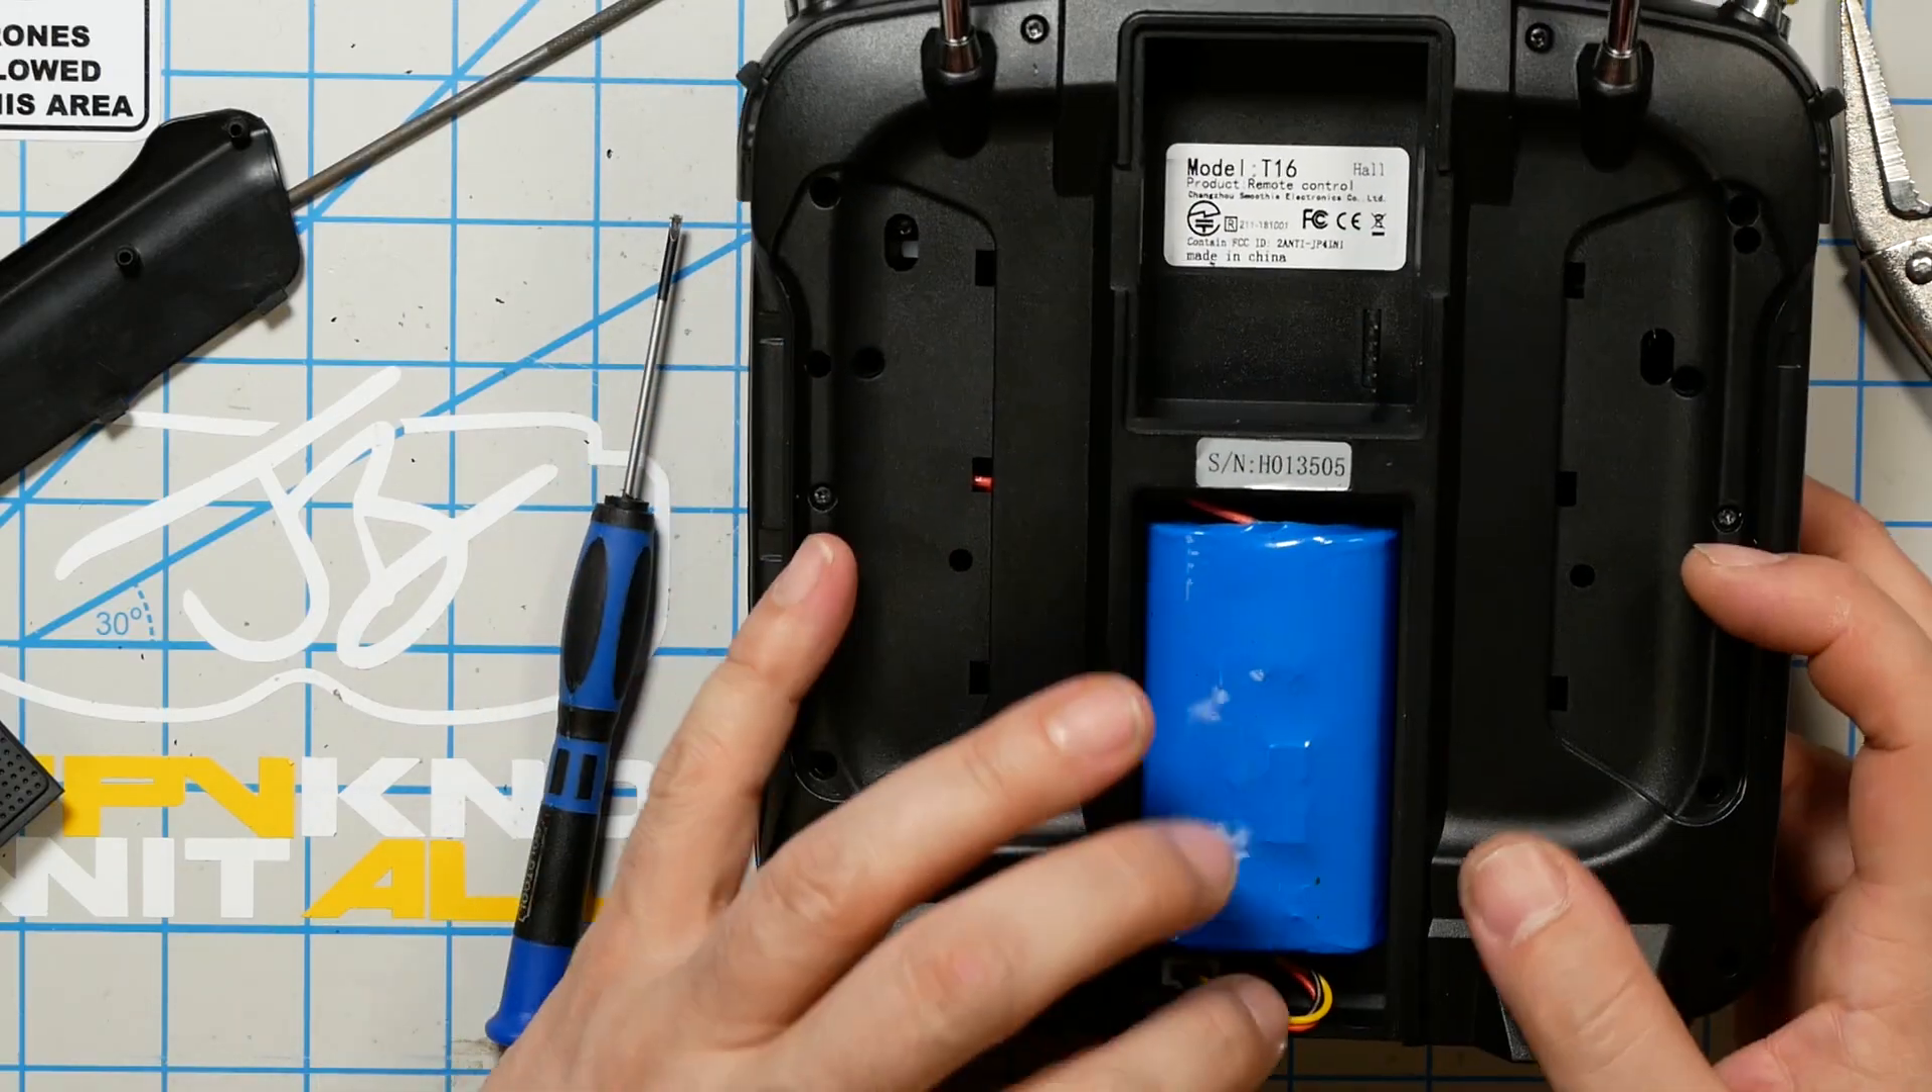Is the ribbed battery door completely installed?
No.